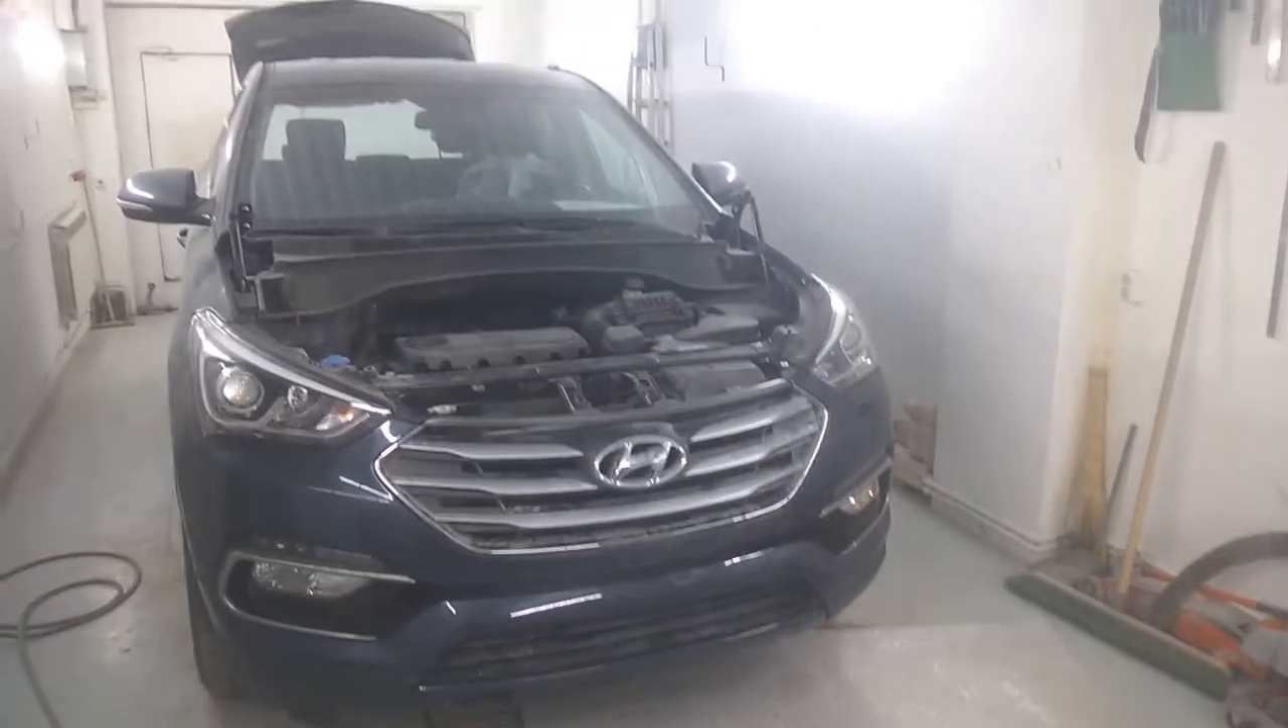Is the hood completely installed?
No.